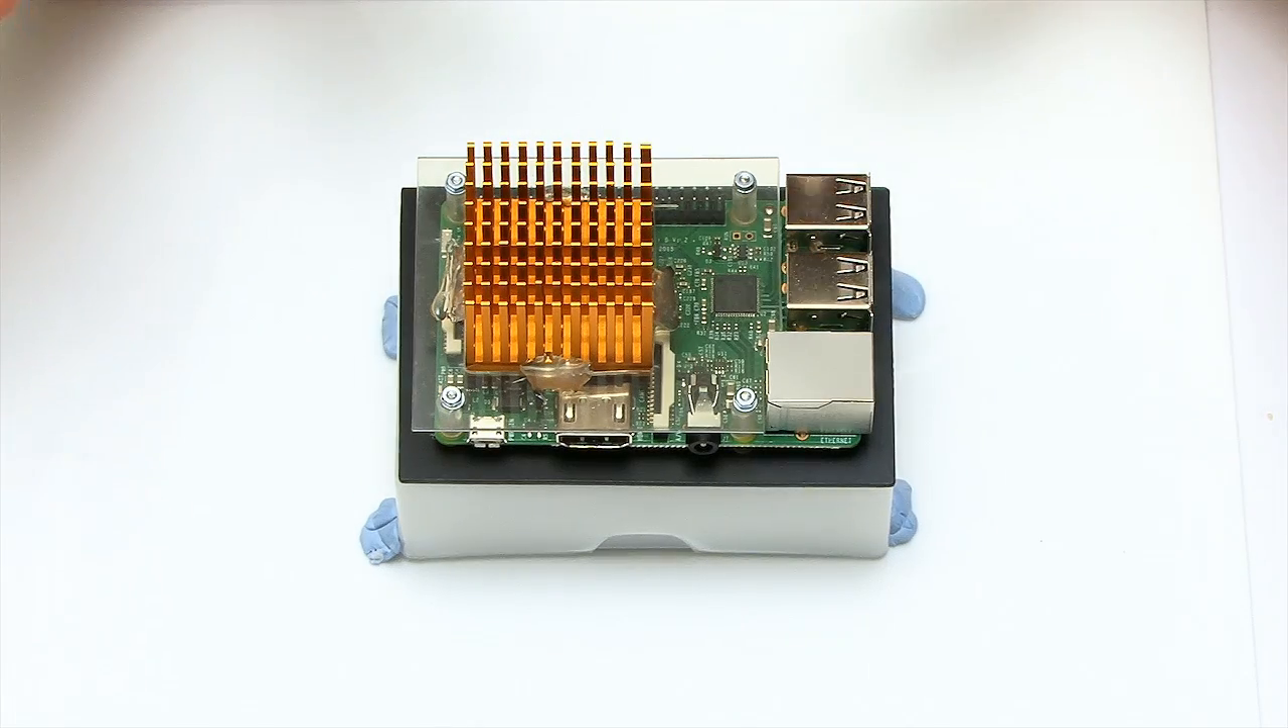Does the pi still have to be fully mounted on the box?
No.